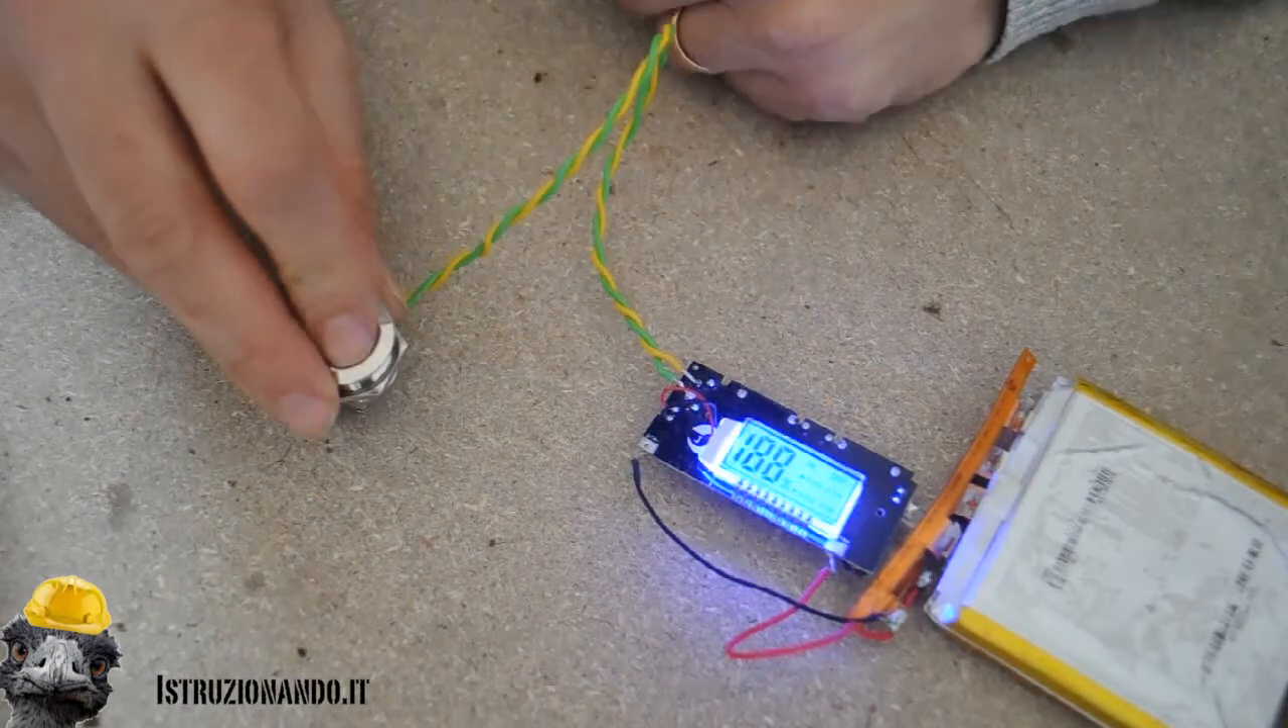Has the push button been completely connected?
Yes.